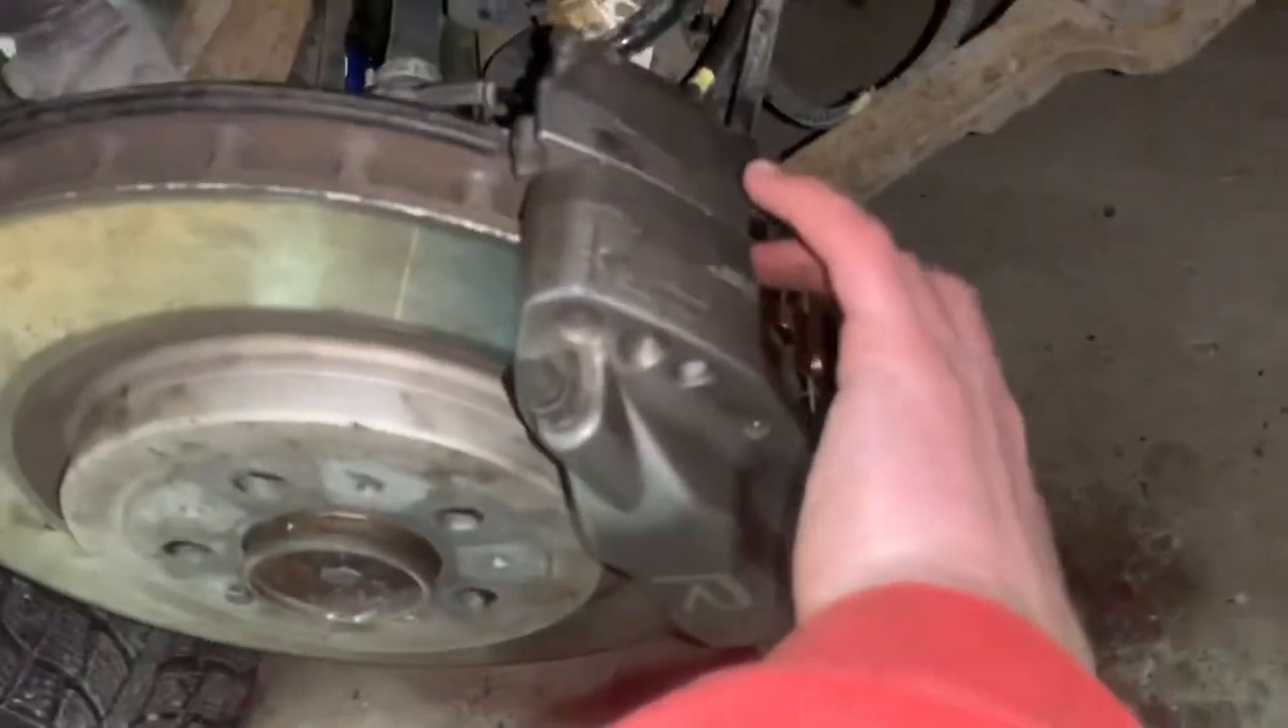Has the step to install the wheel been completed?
No.